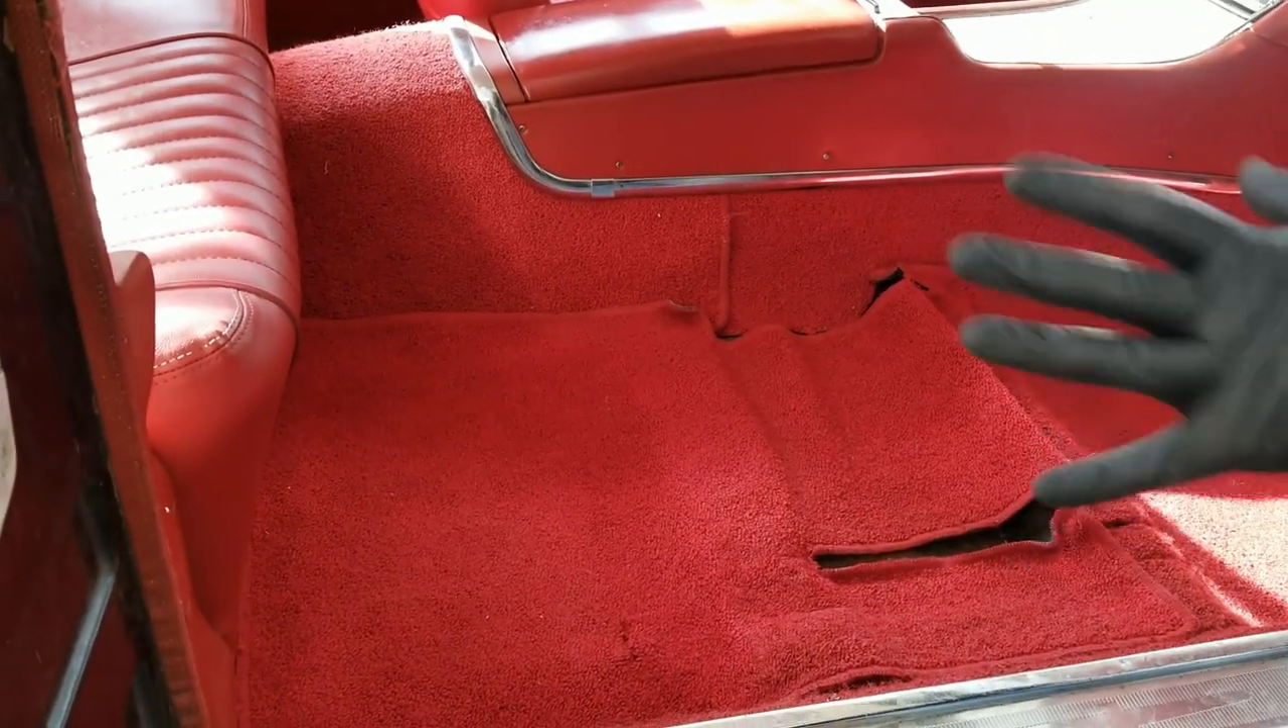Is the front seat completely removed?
Yes.